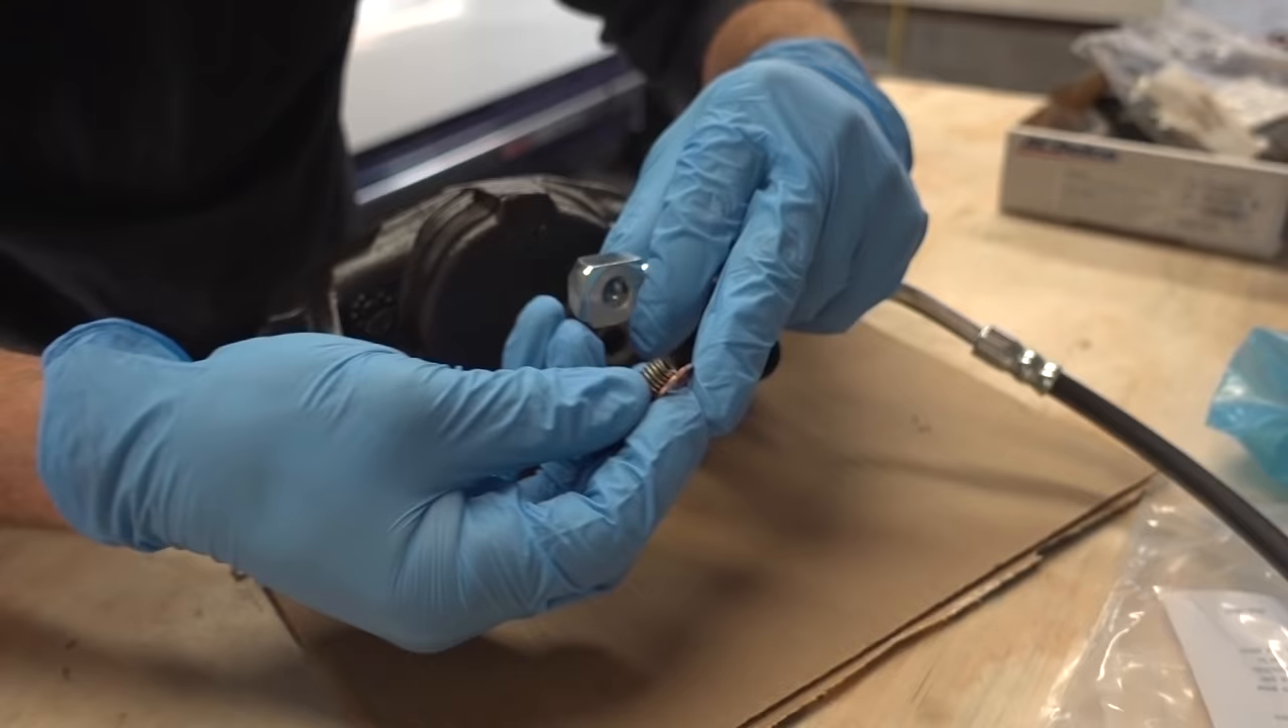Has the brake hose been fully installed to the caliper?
No.